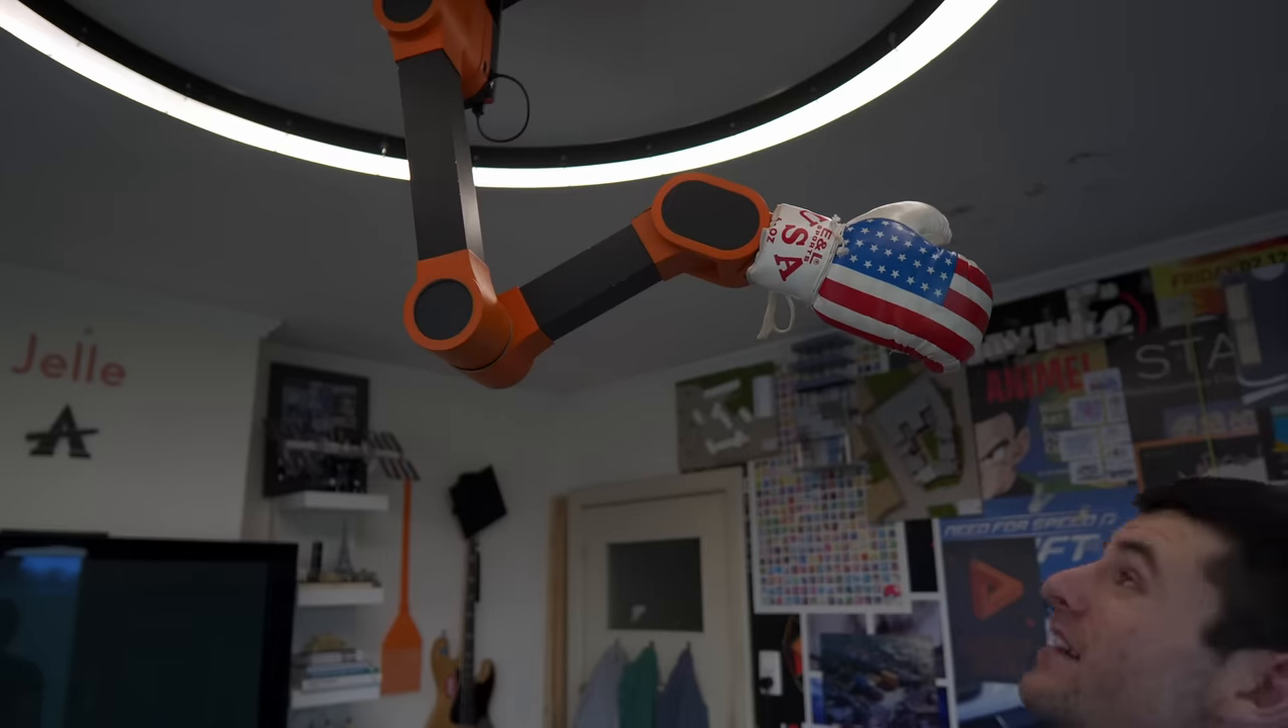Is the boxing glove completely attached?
Yes.